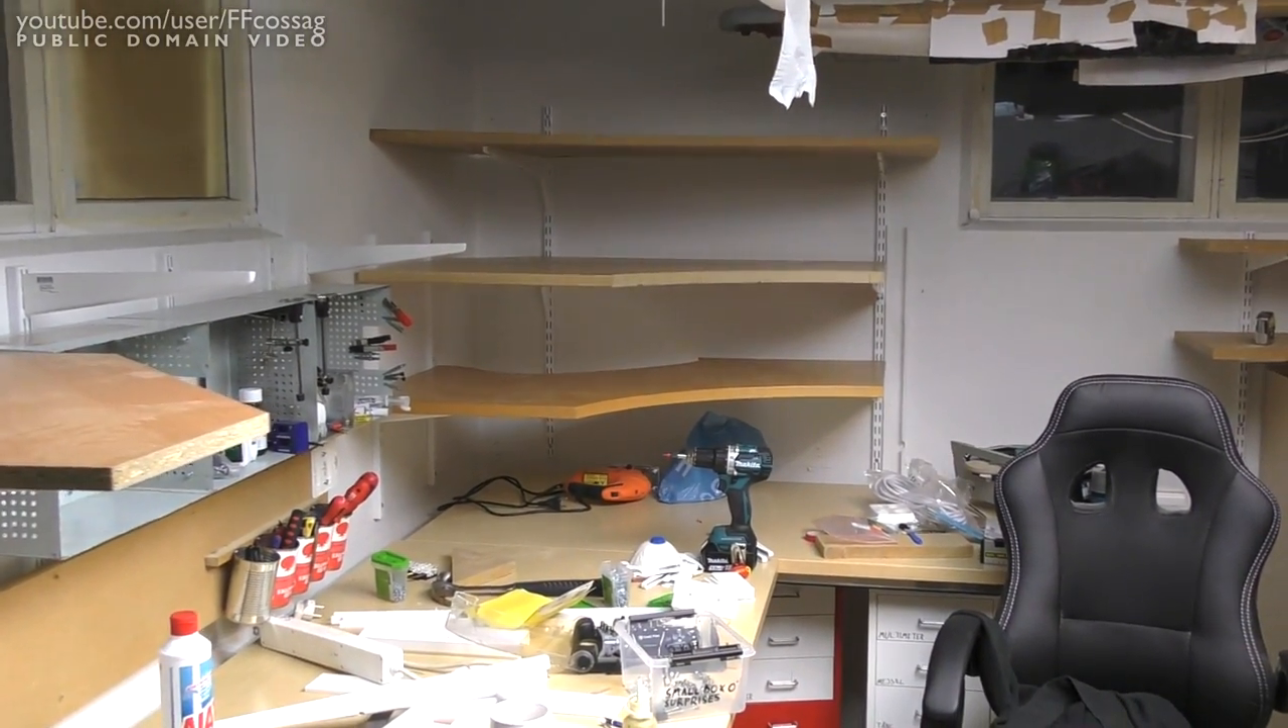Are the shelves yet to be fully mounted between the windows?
No.